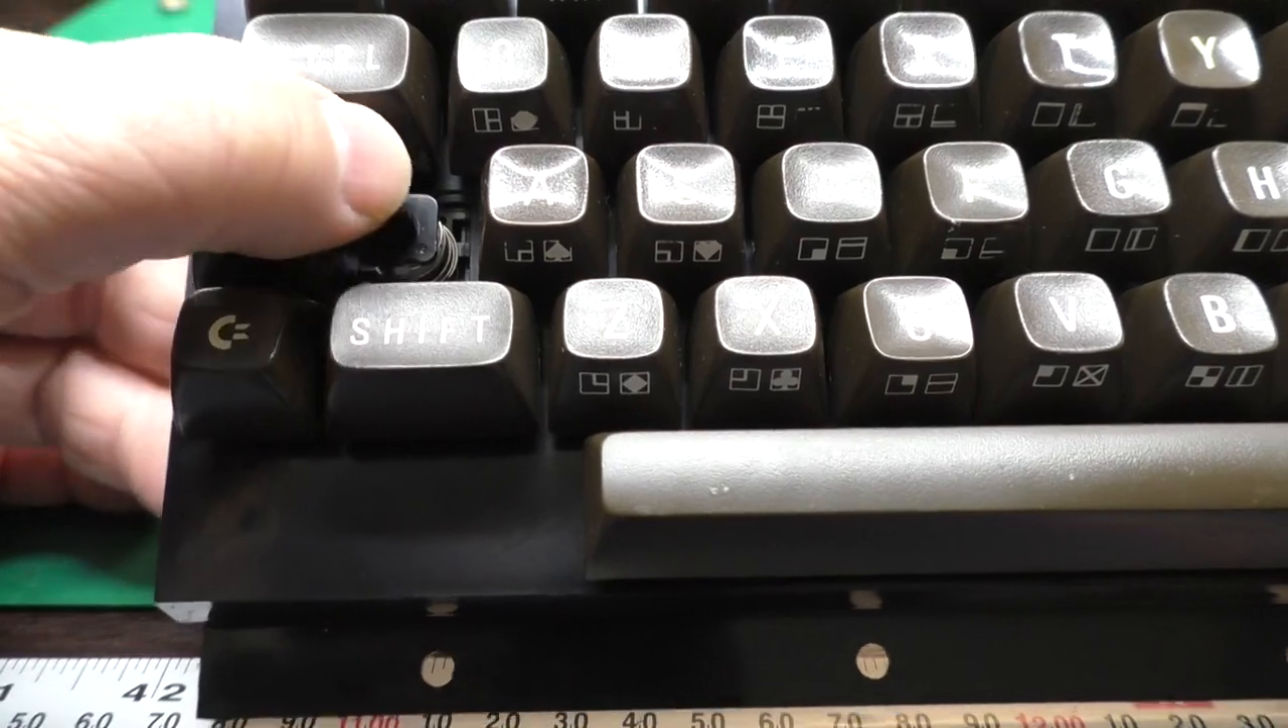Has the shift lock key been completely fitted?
No.